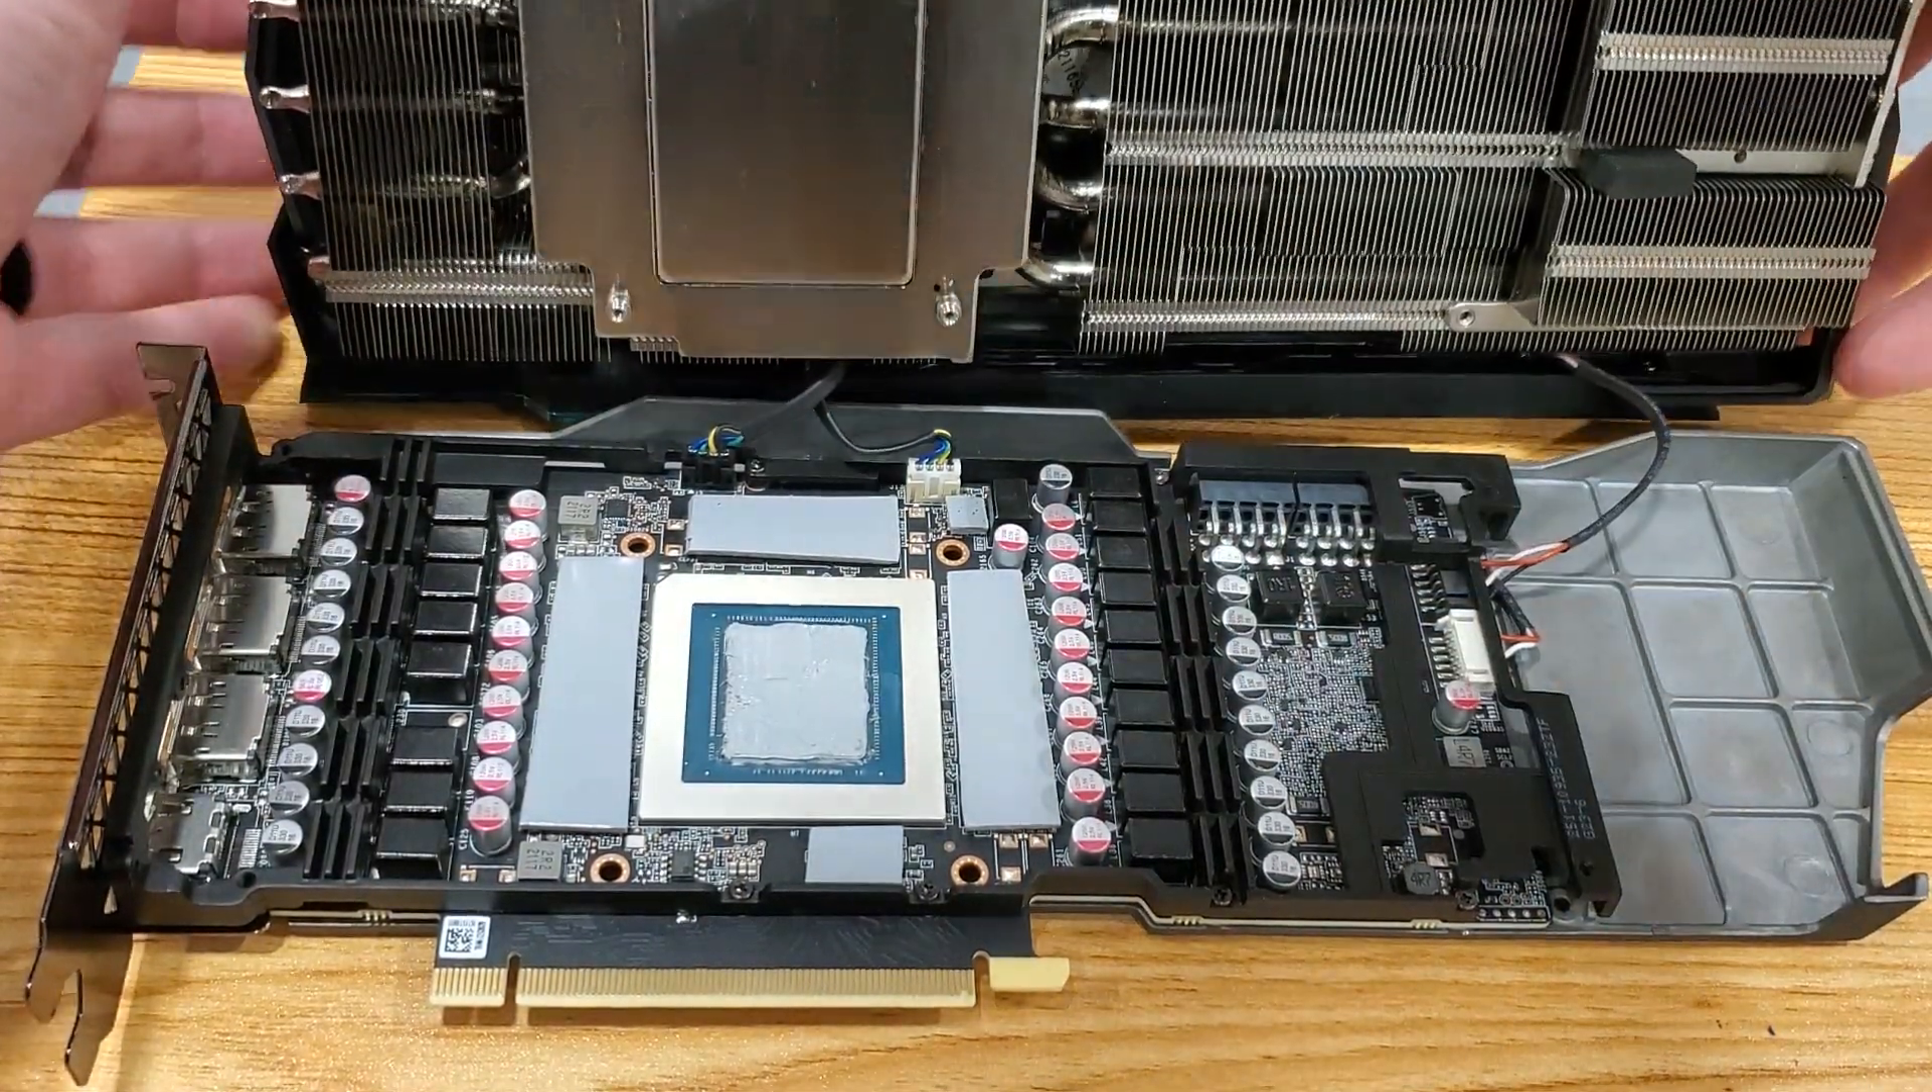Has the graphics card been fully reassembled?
No.